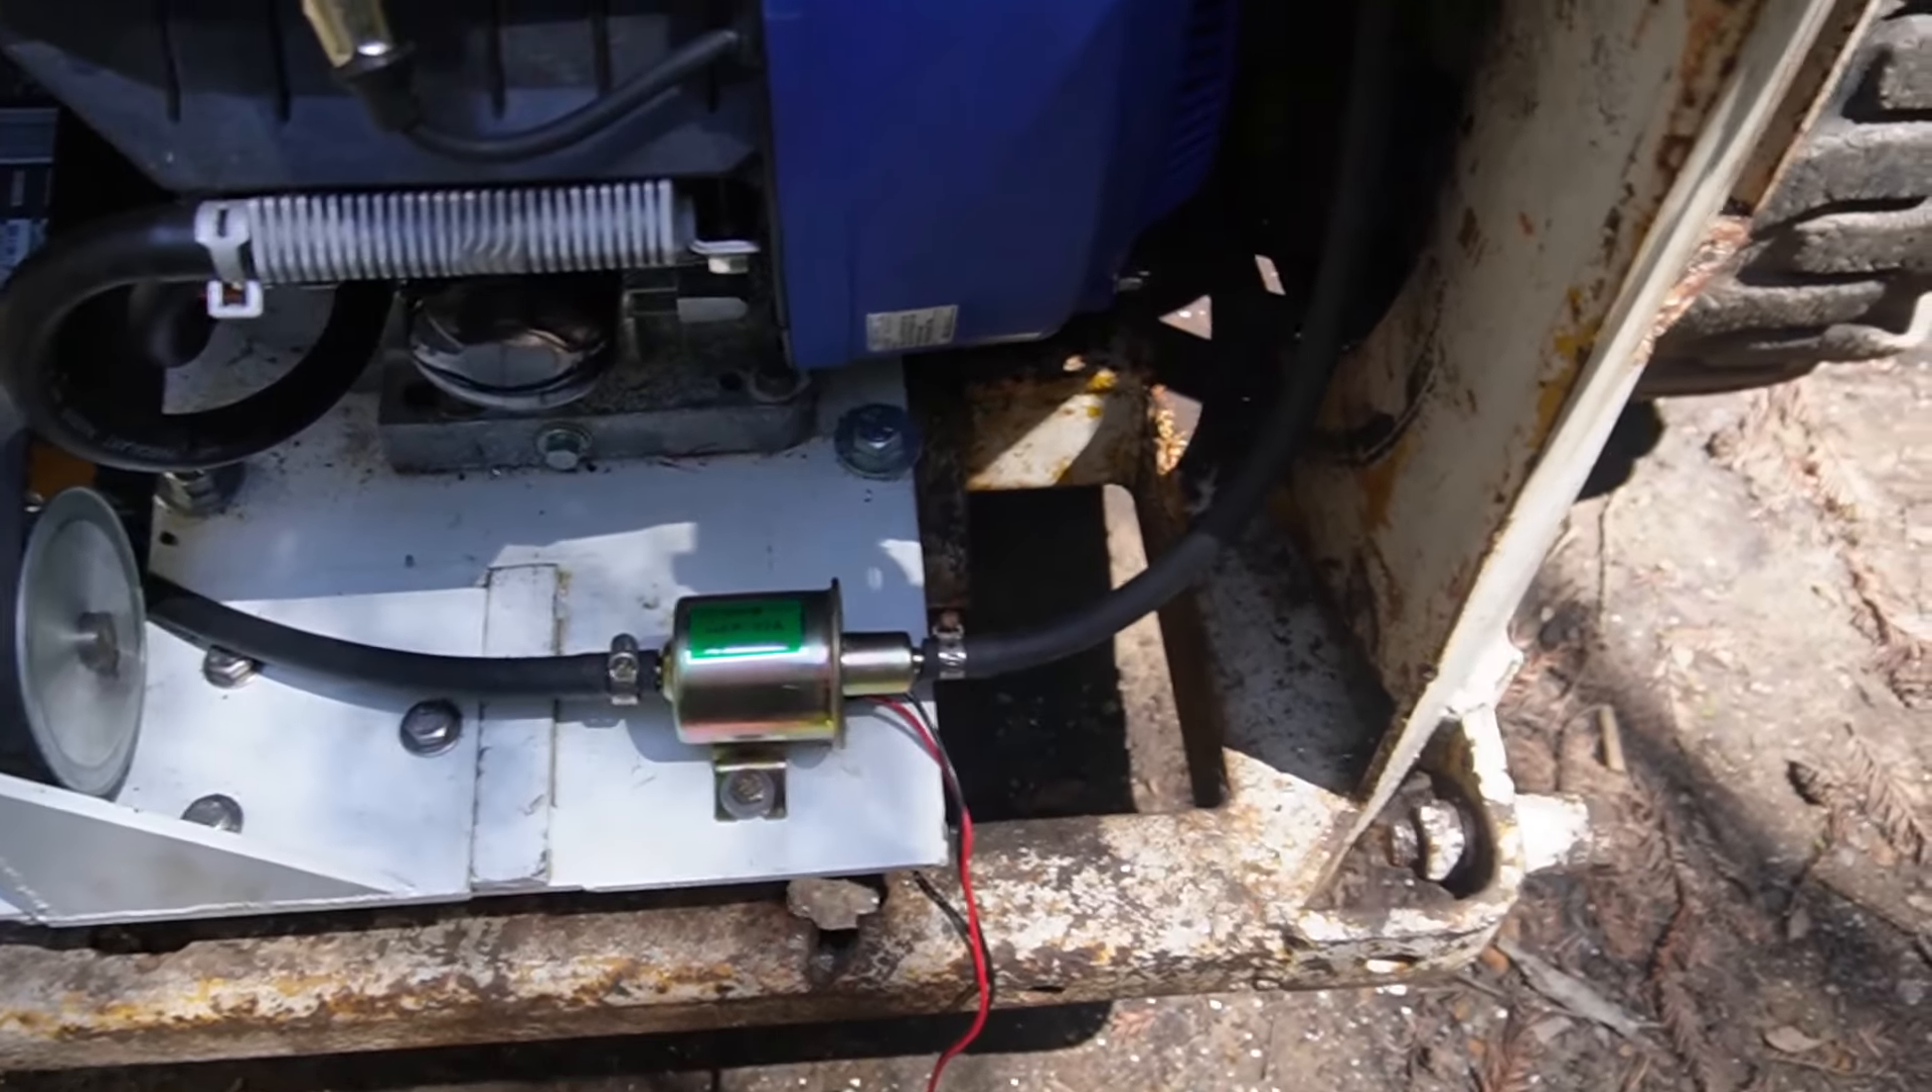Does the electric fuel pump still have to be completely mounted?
No.